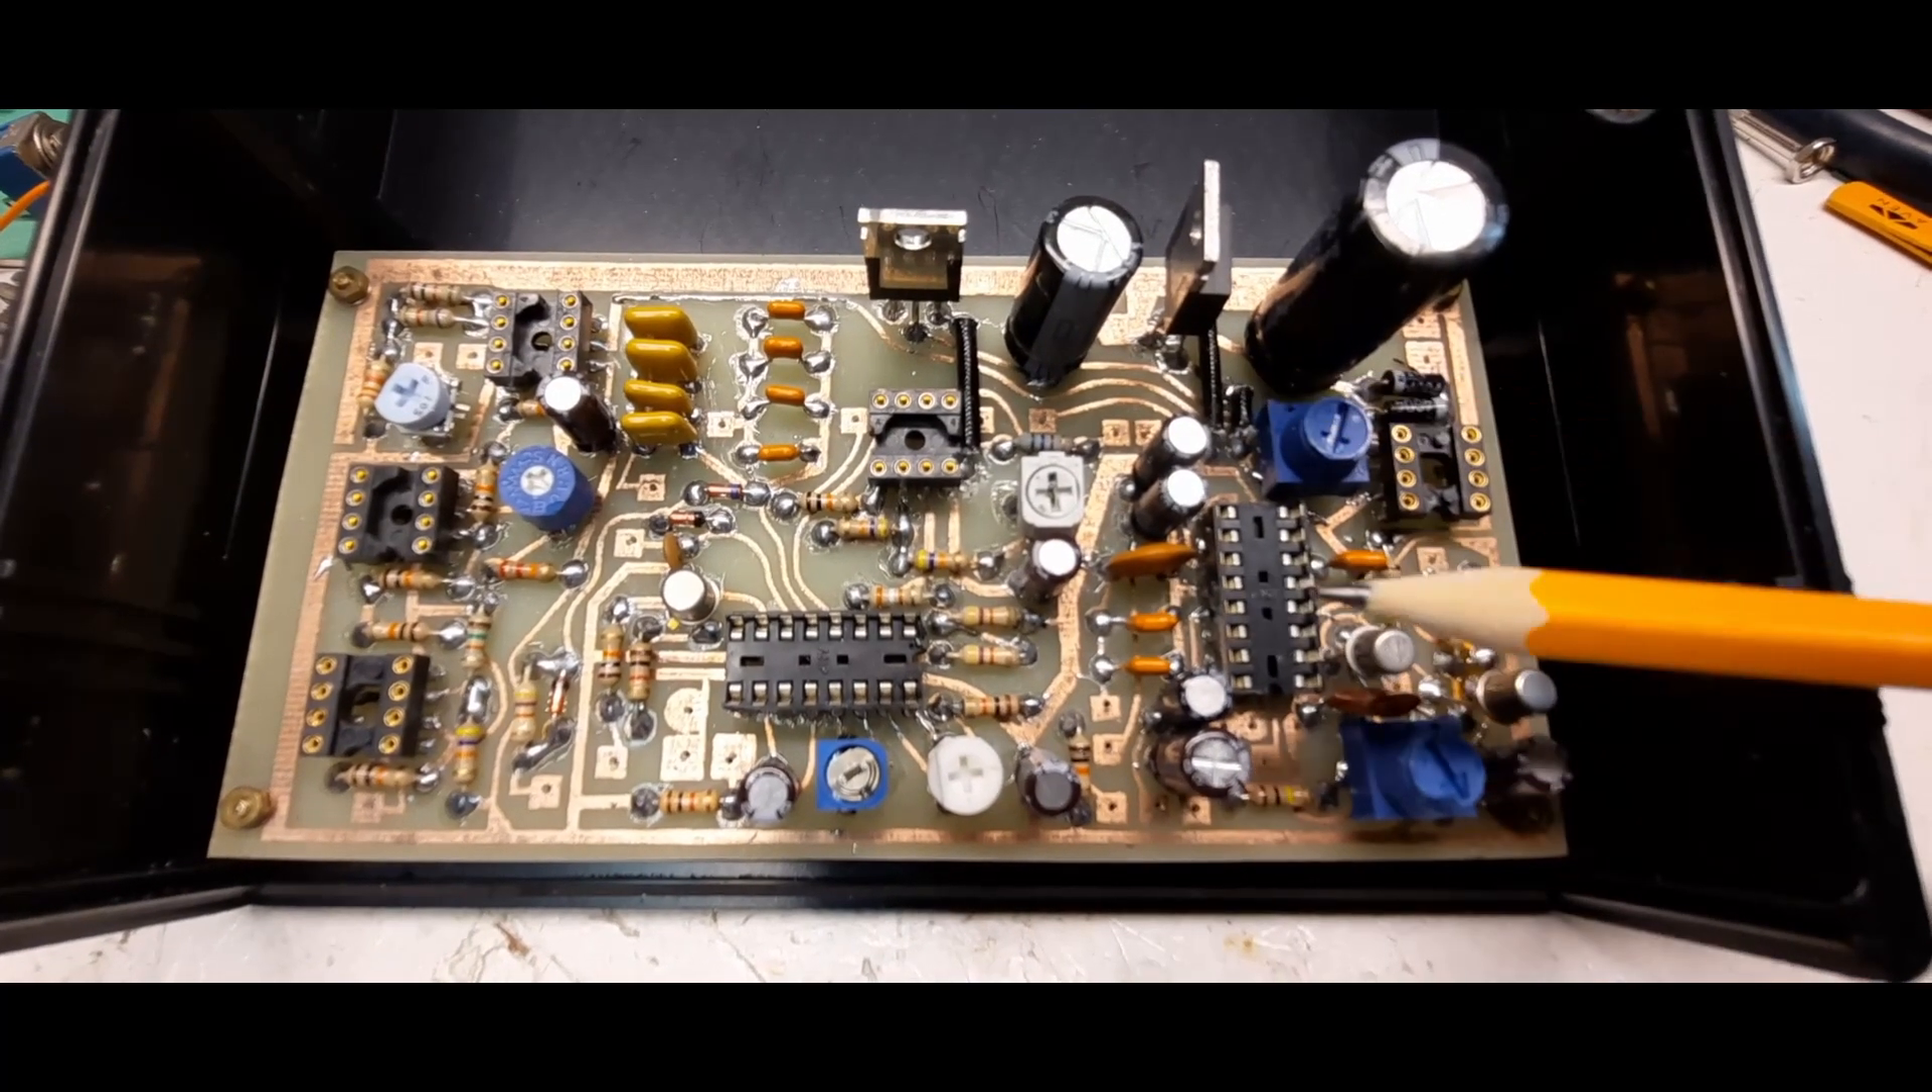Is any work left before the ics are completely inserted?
Yes.